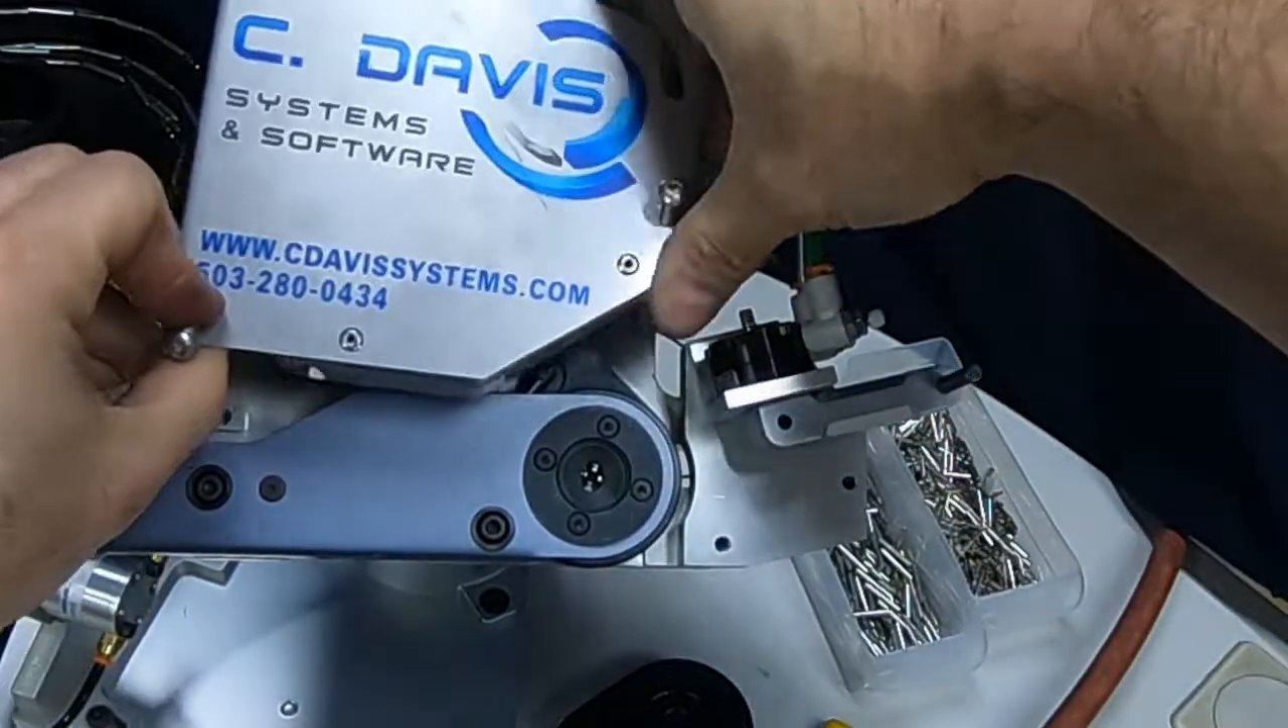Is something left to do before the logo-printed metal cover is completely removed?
Yes.